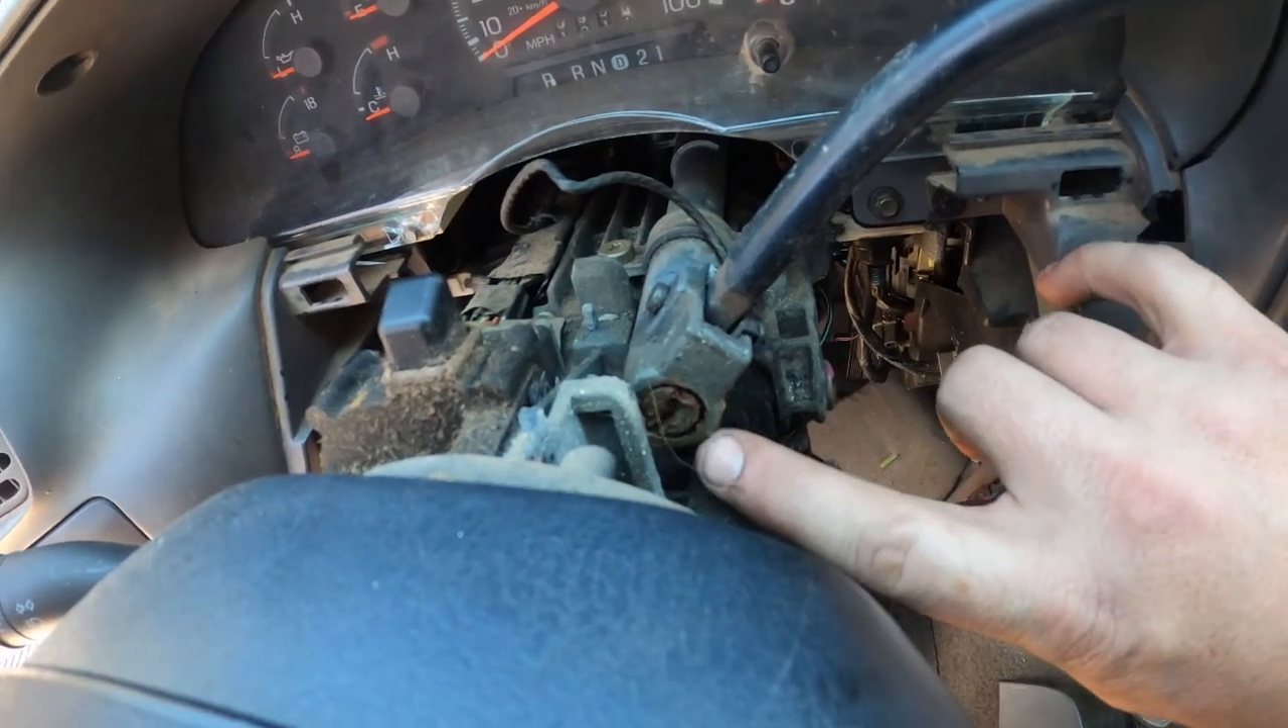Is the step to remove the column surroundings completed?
Yes.